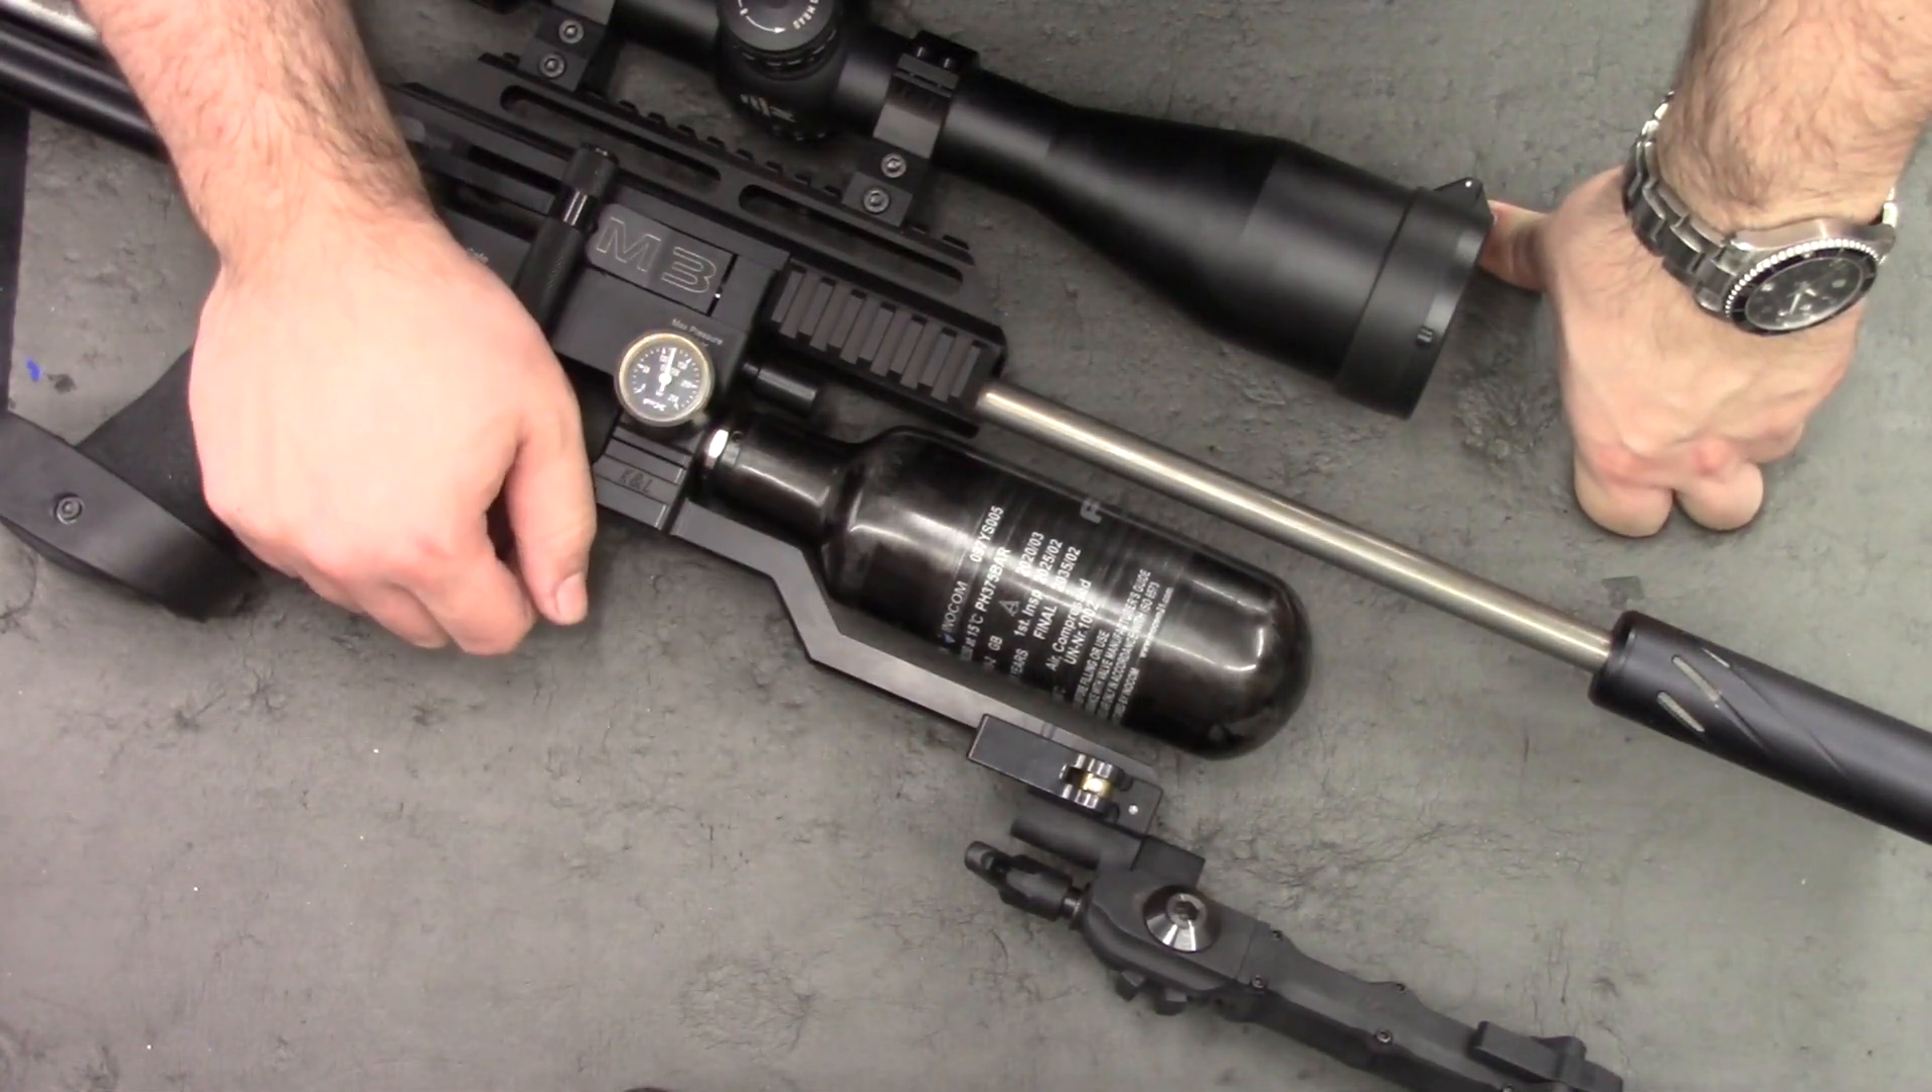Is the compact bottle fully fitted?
Yes.